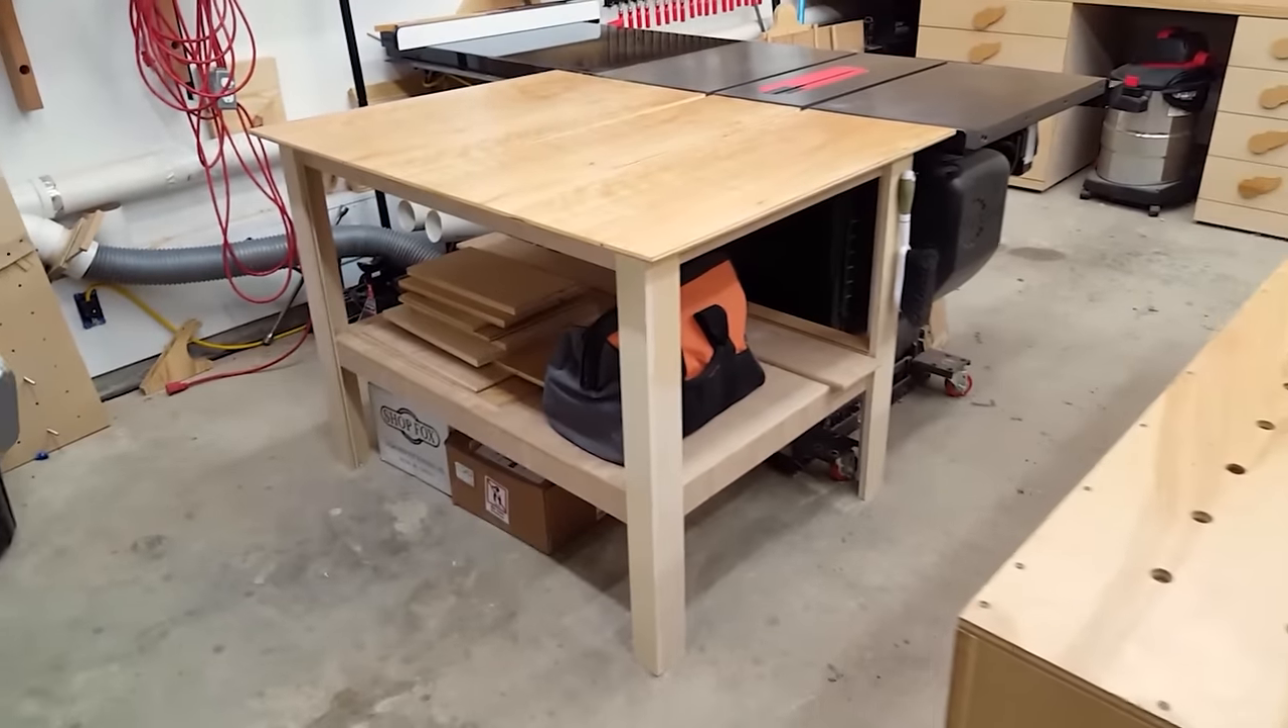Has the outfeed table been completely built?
Yes.